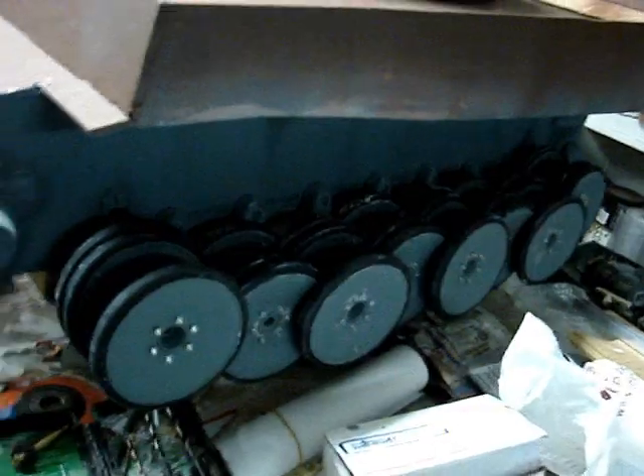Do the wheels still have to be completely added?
No.